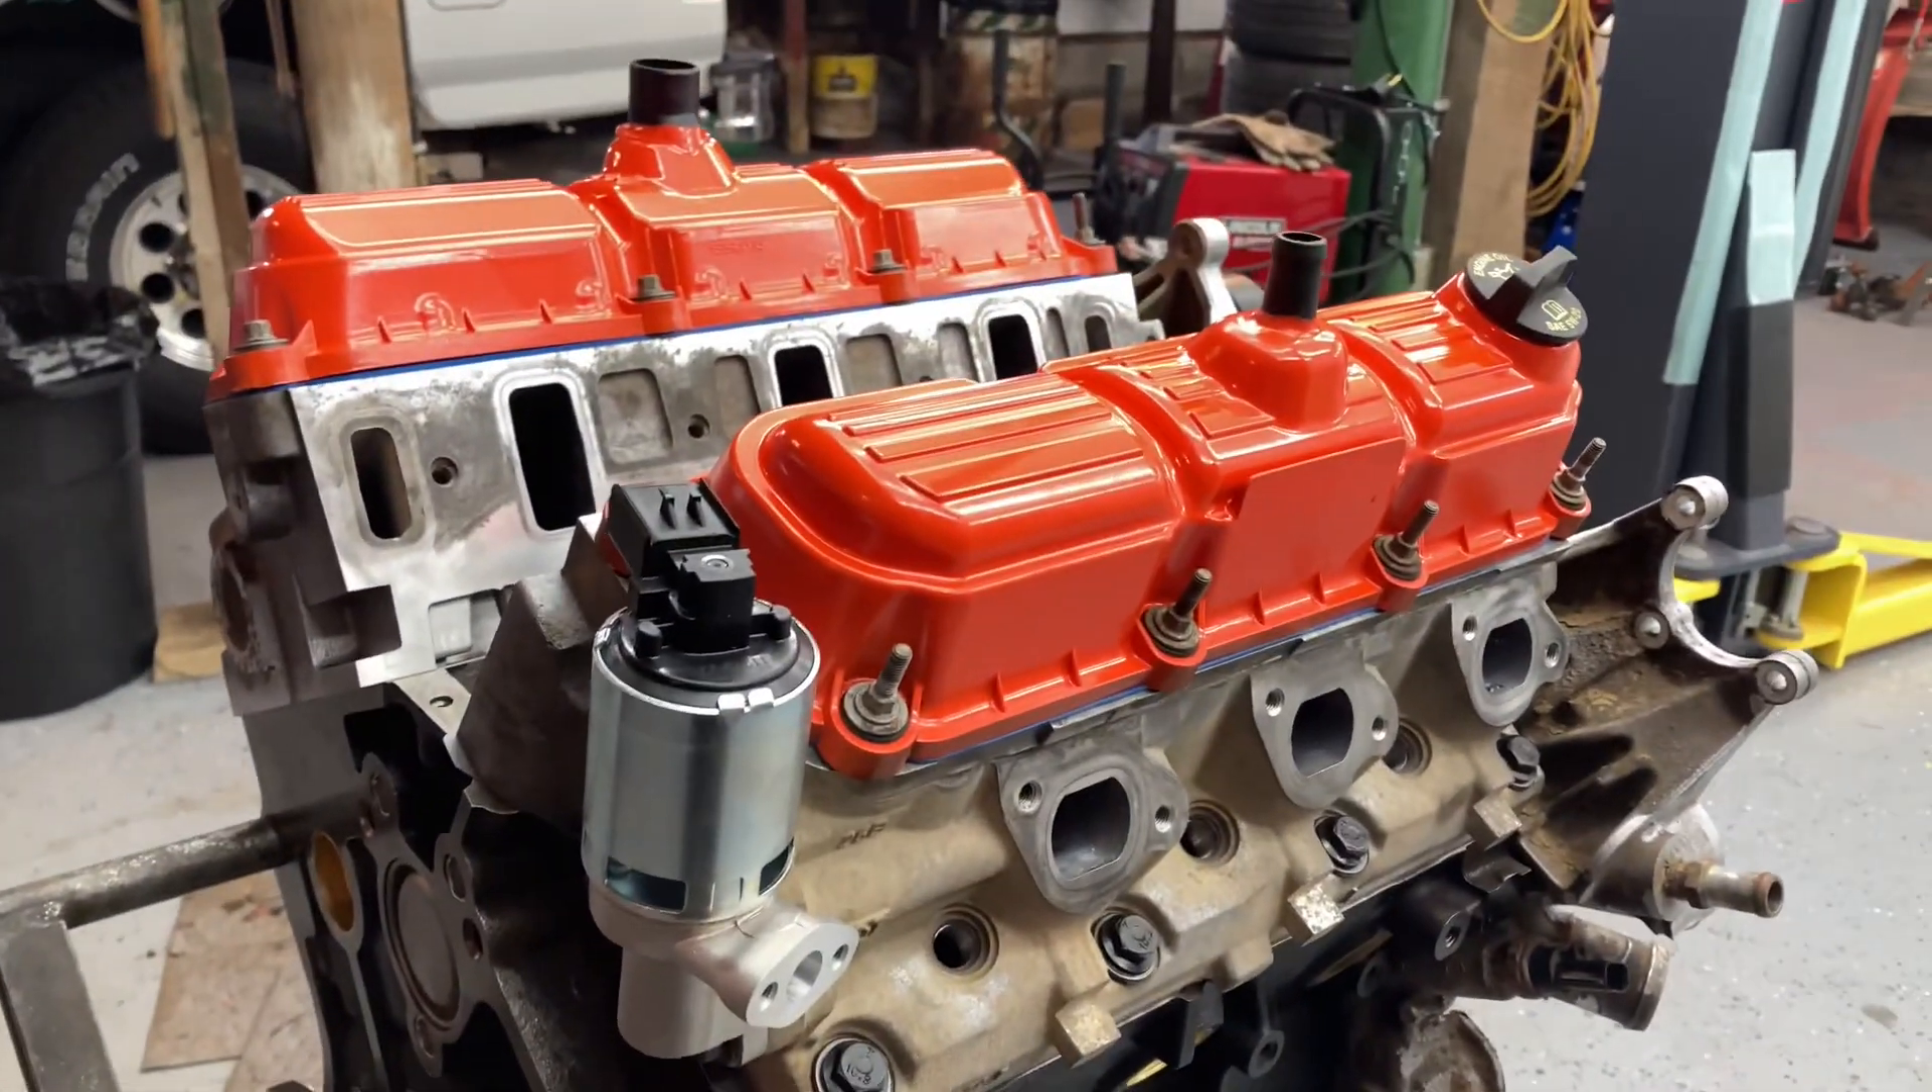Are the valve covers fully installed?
Yes.